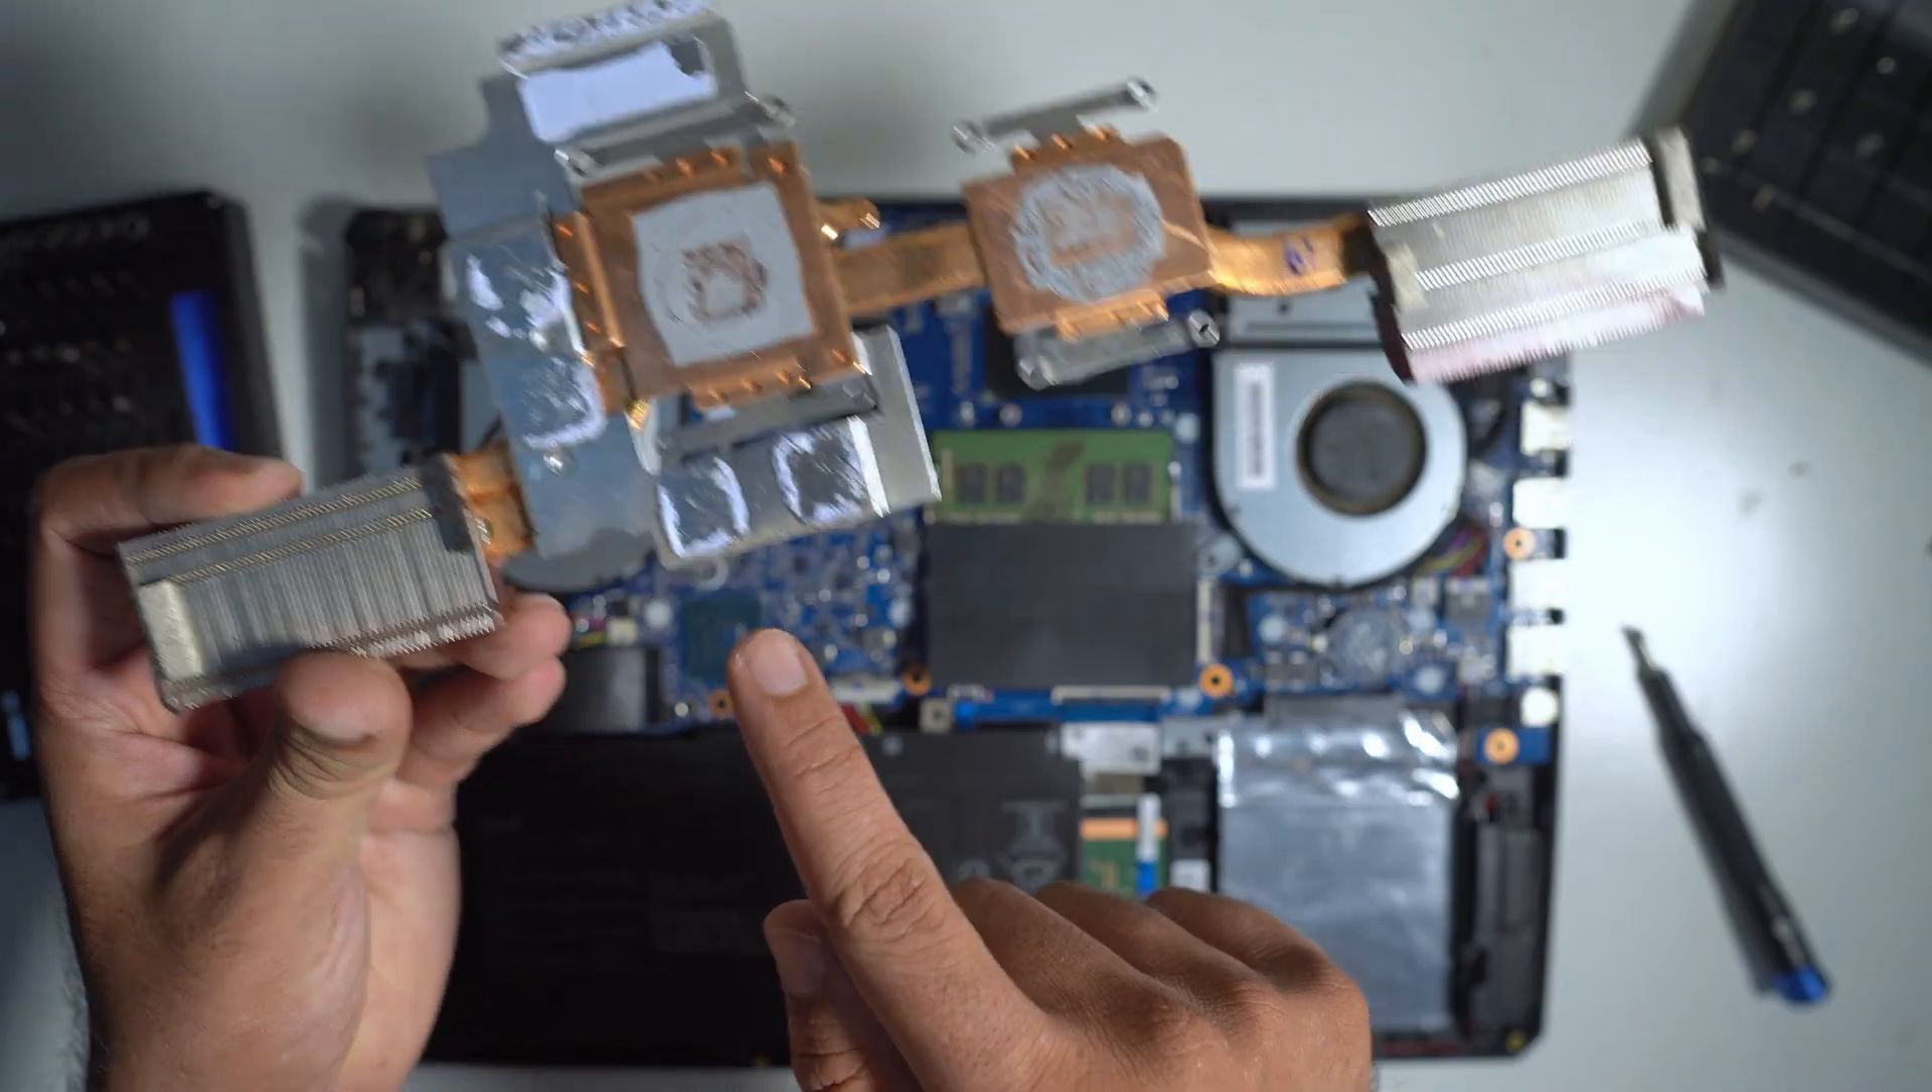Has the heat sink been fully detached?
Yes.